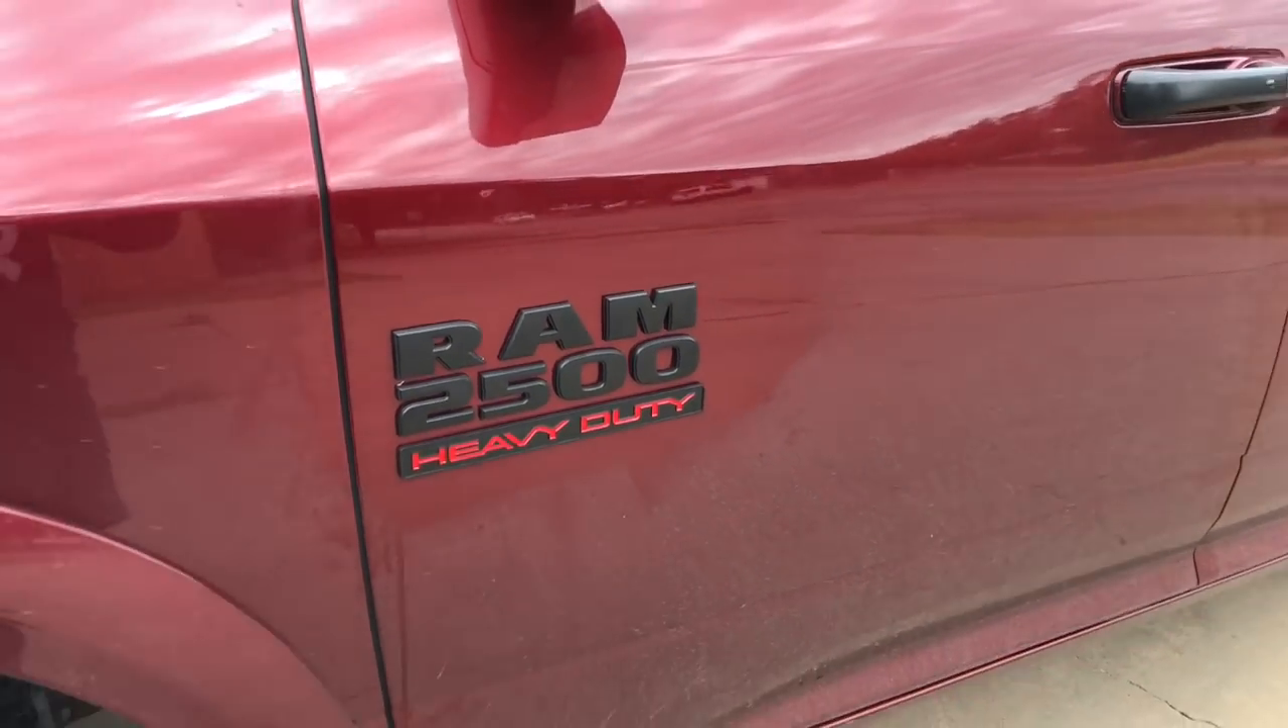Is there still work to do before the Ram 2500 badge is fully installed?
No.